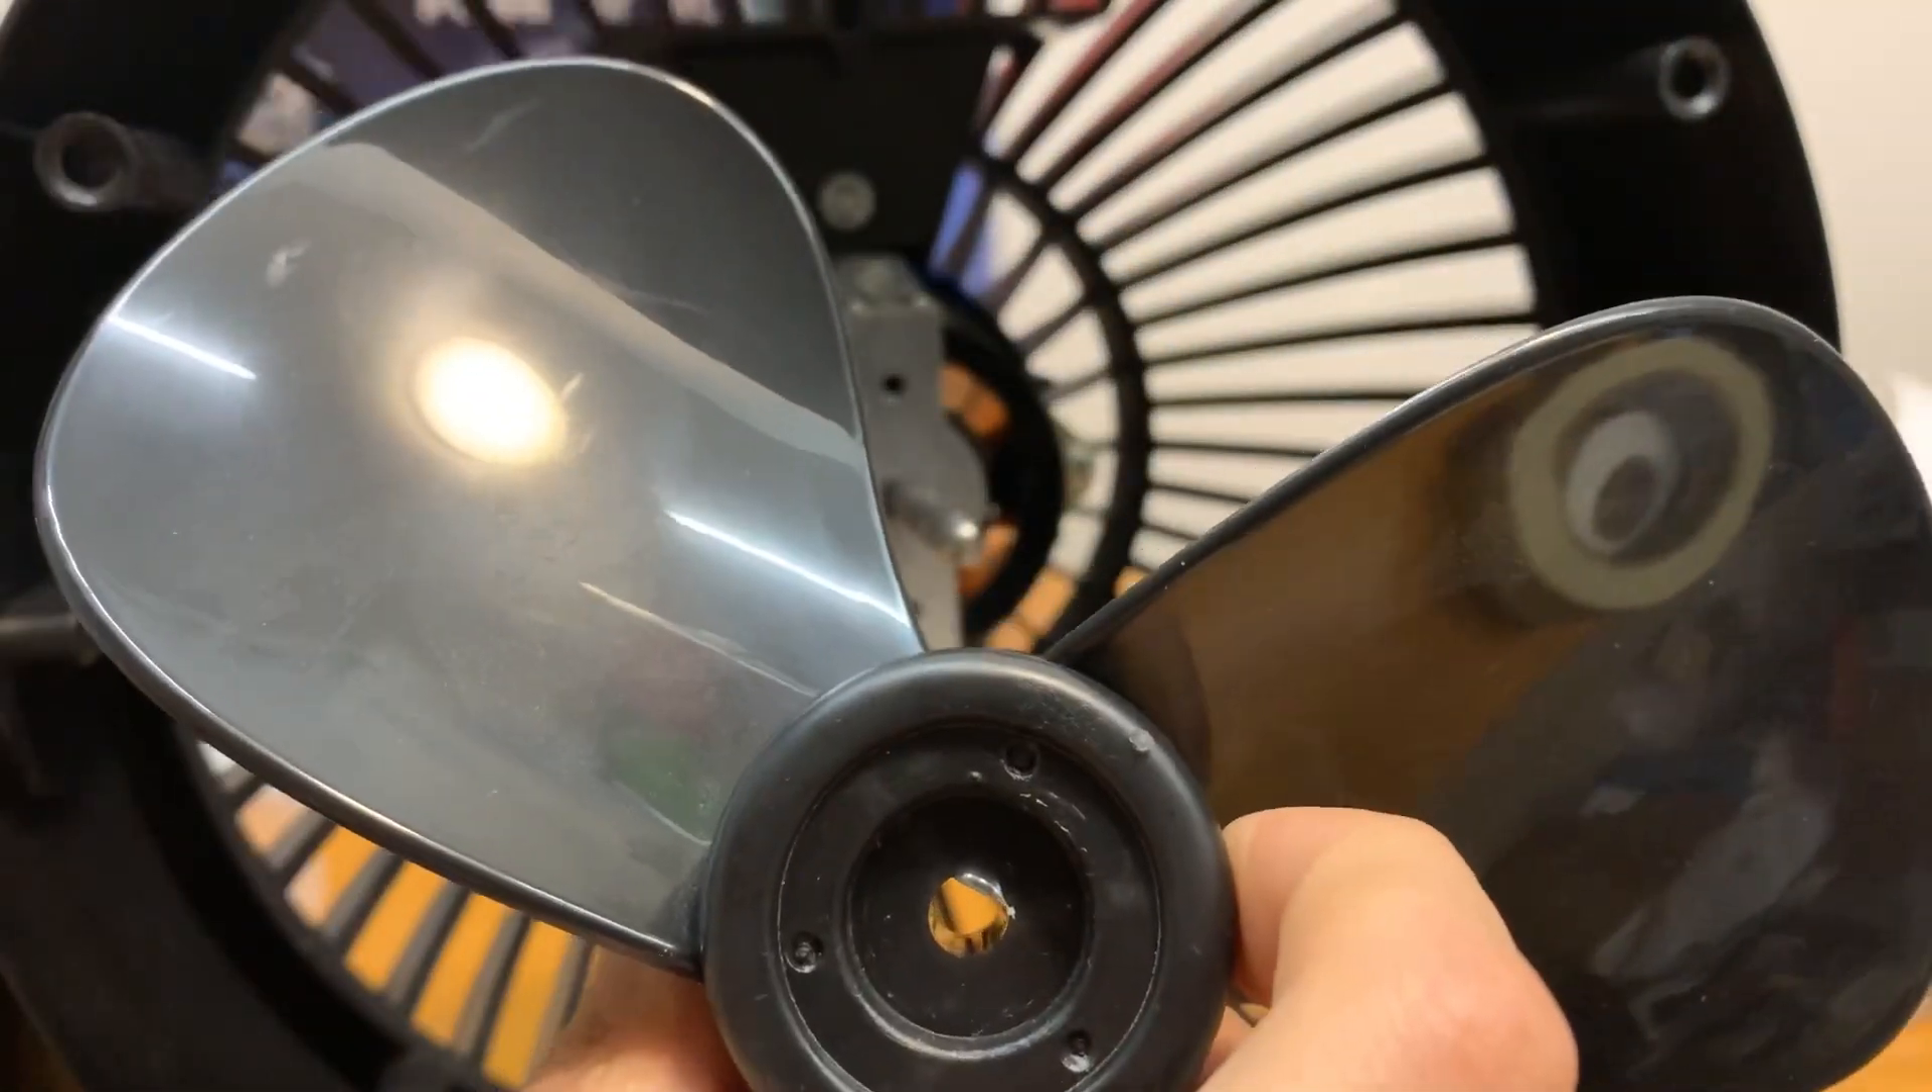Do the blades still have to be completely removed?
No.